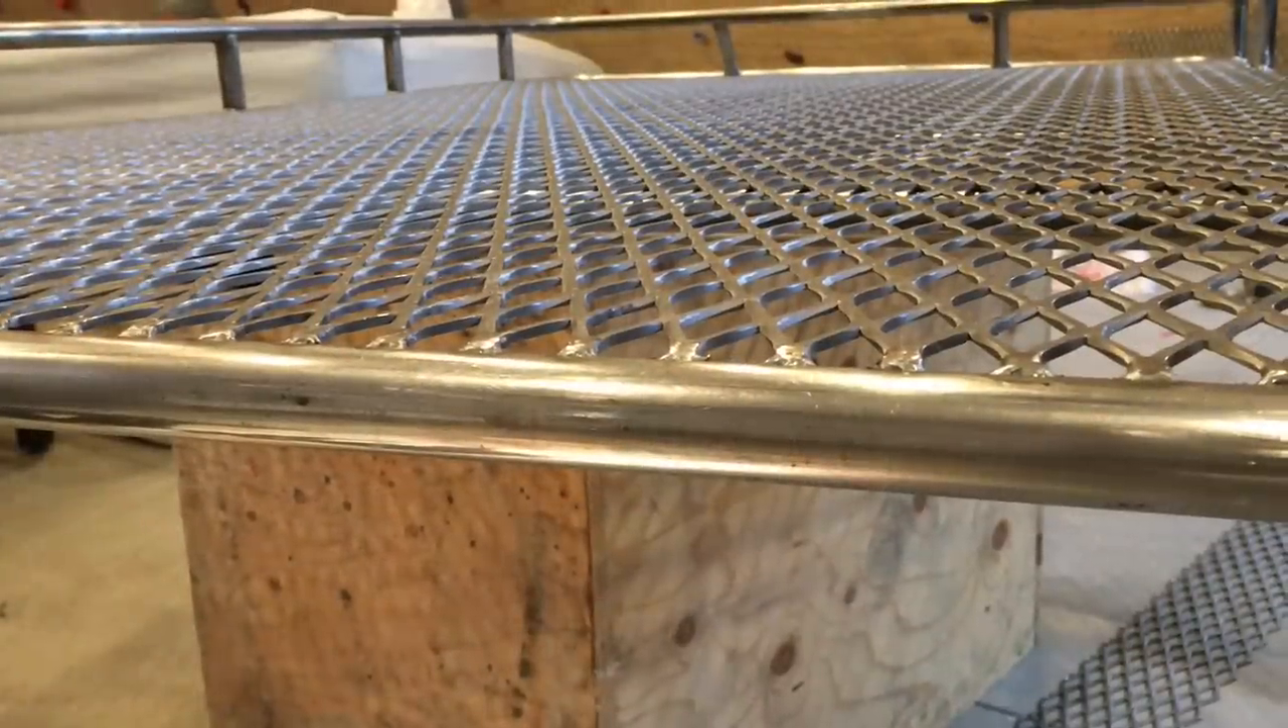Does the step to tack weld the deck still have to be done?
No.